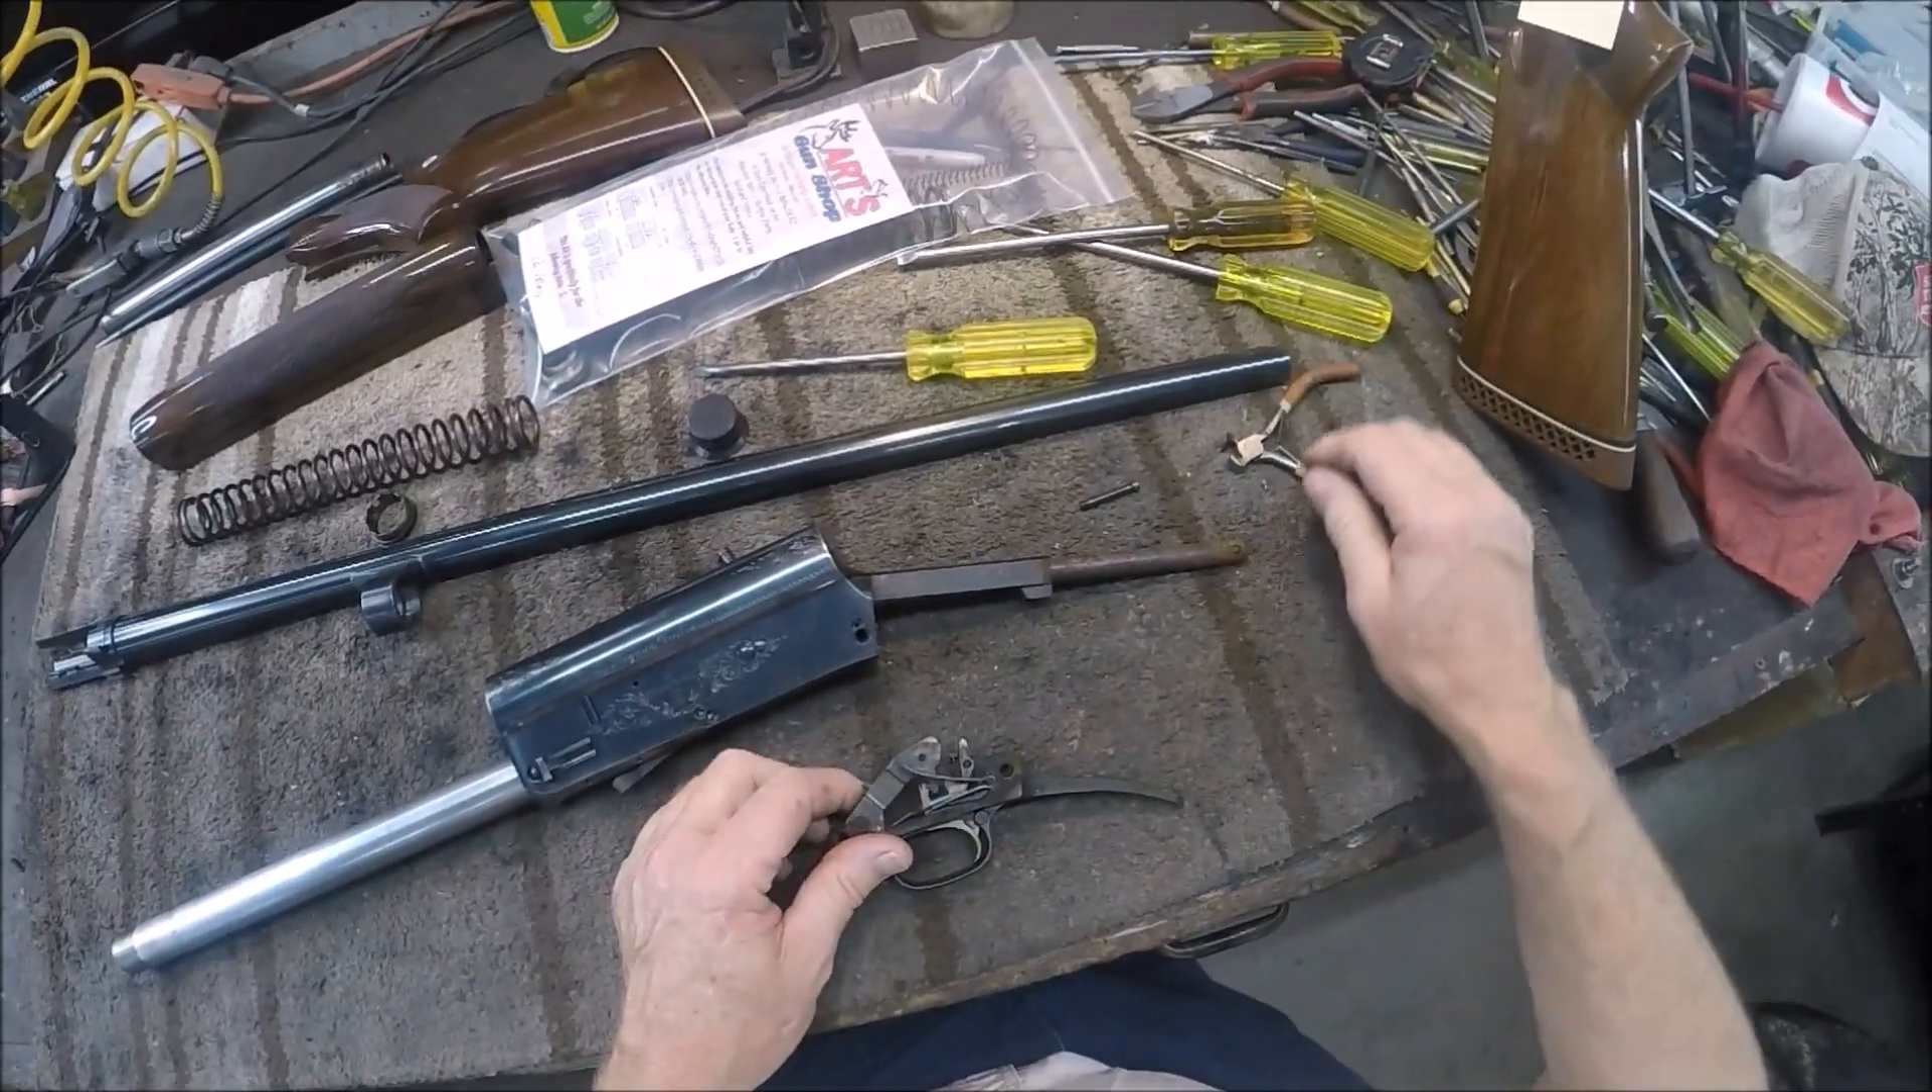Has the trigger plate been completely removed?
Yes.